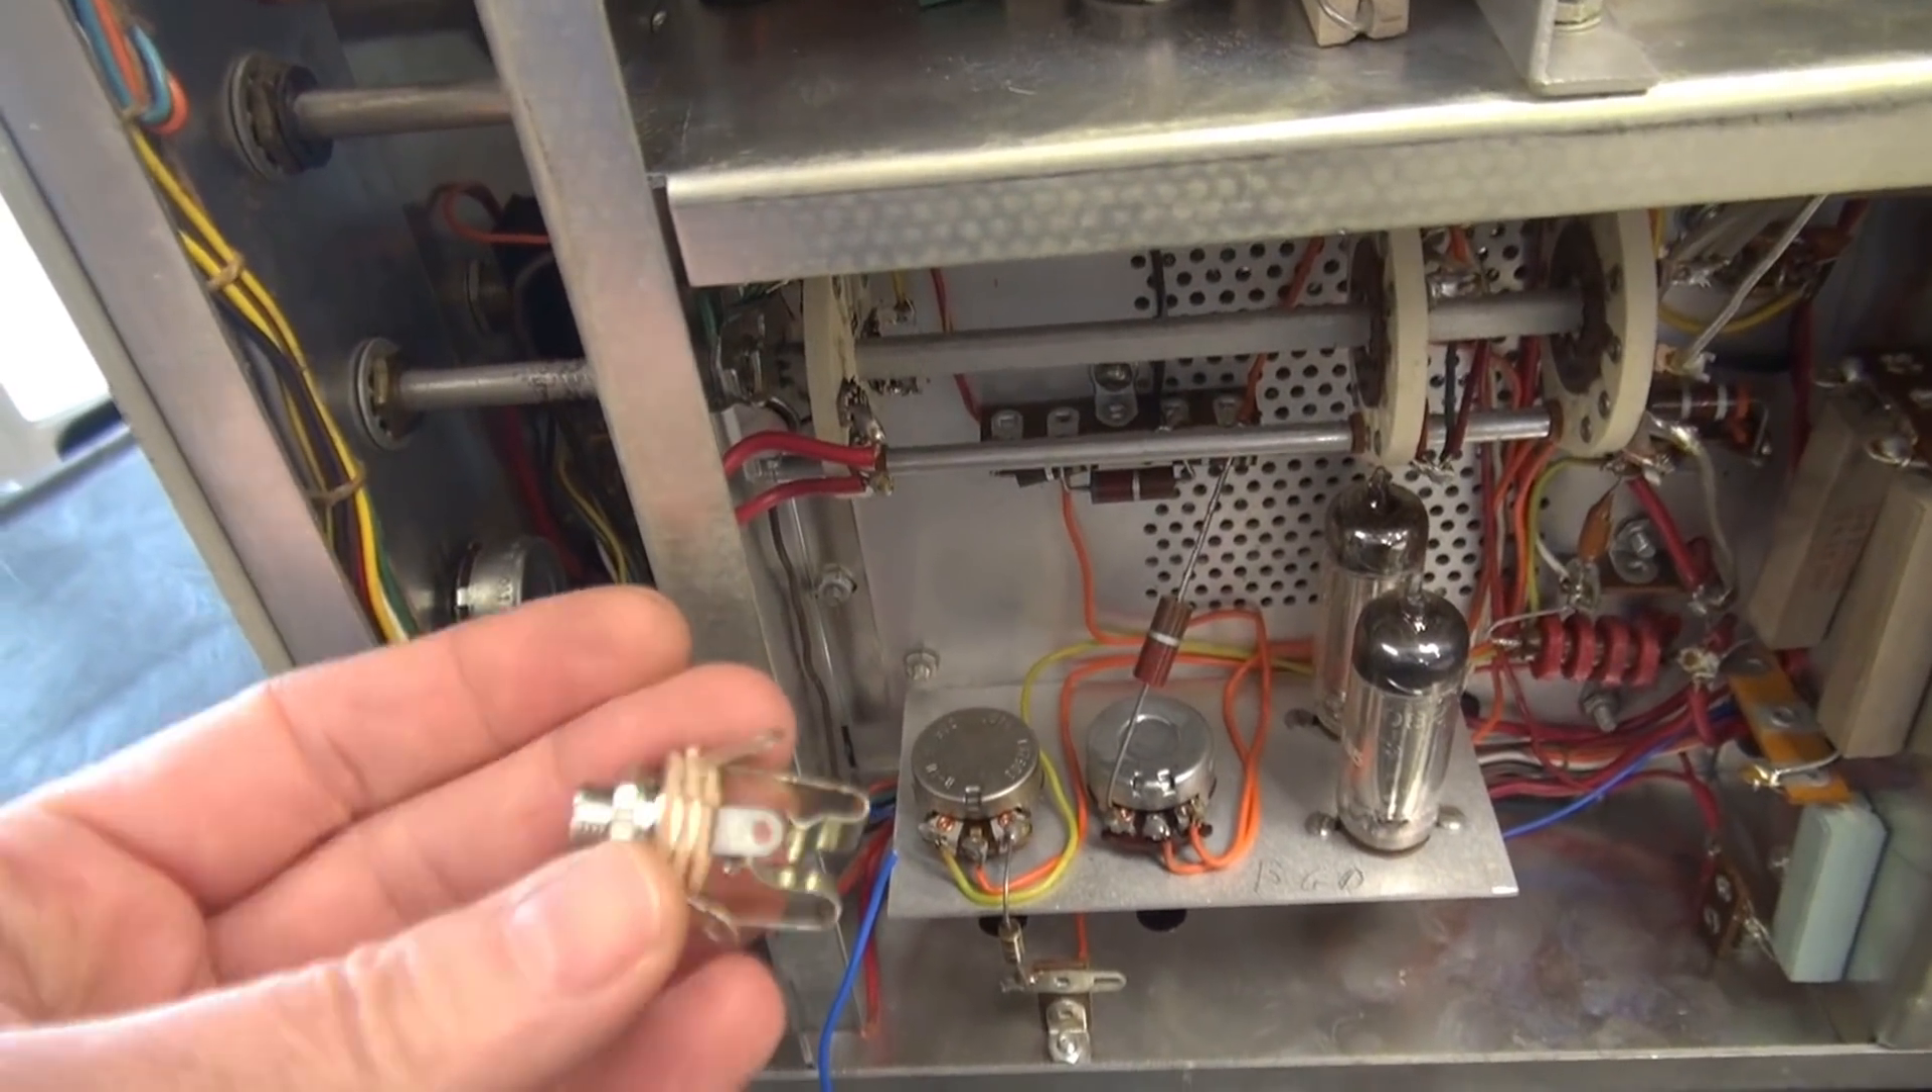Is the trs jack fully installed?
No.